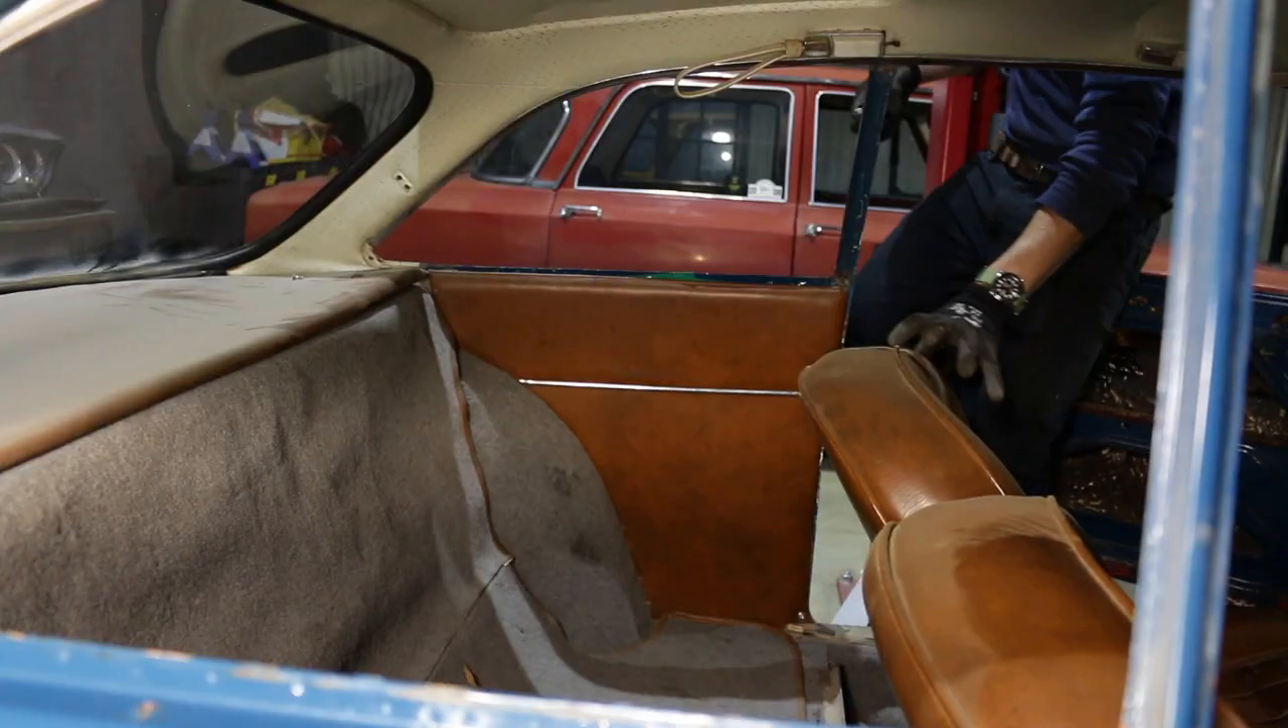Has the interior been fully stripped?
No.